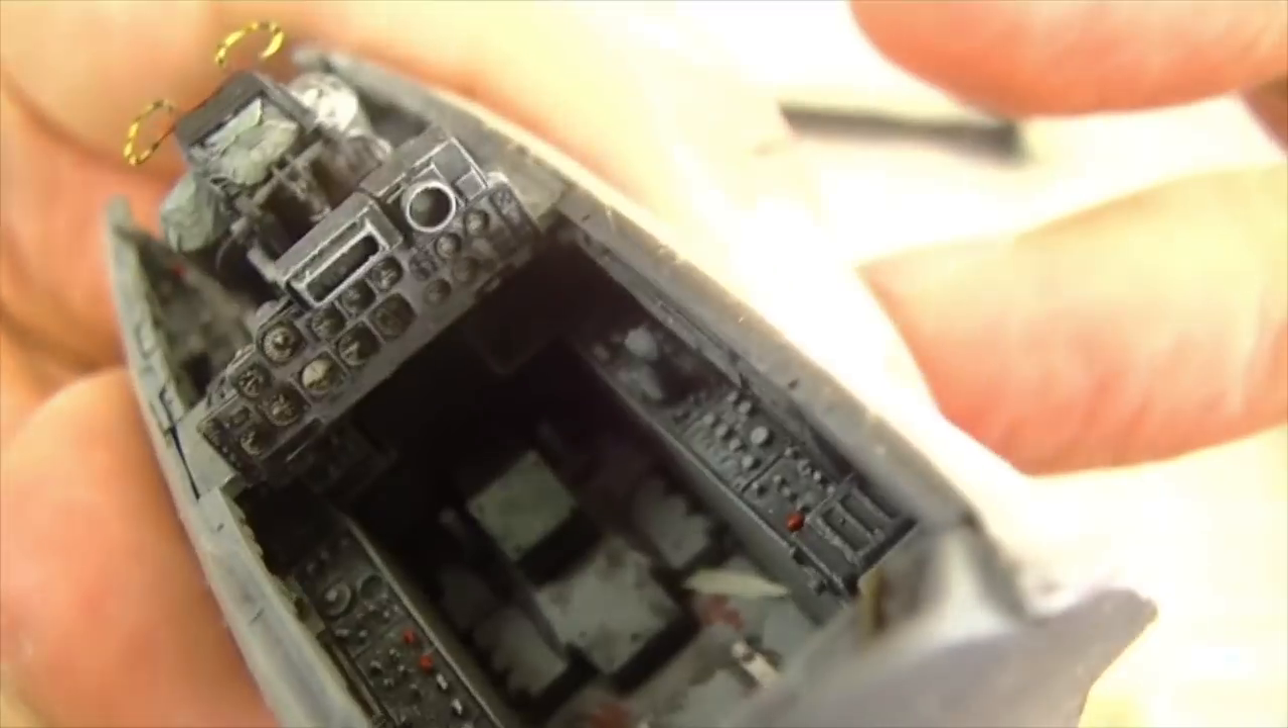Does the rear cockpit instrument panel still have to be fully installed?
No.